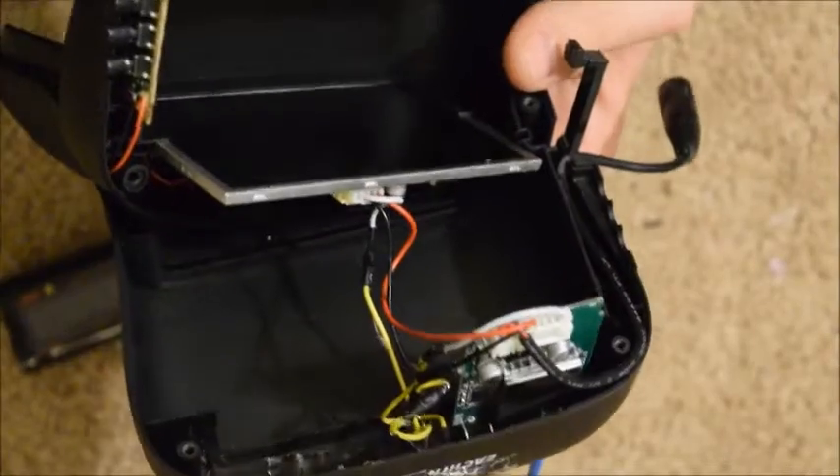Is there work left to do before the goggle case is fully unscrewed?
No.